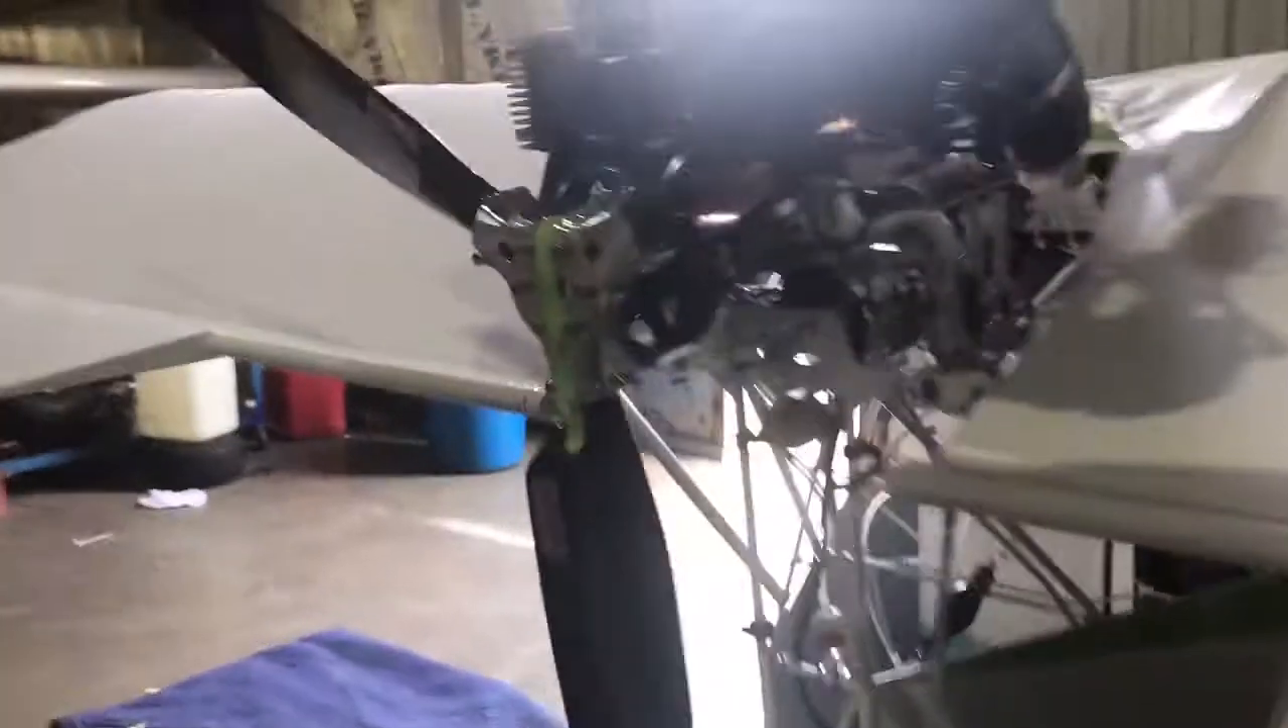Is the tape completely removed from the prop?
No.